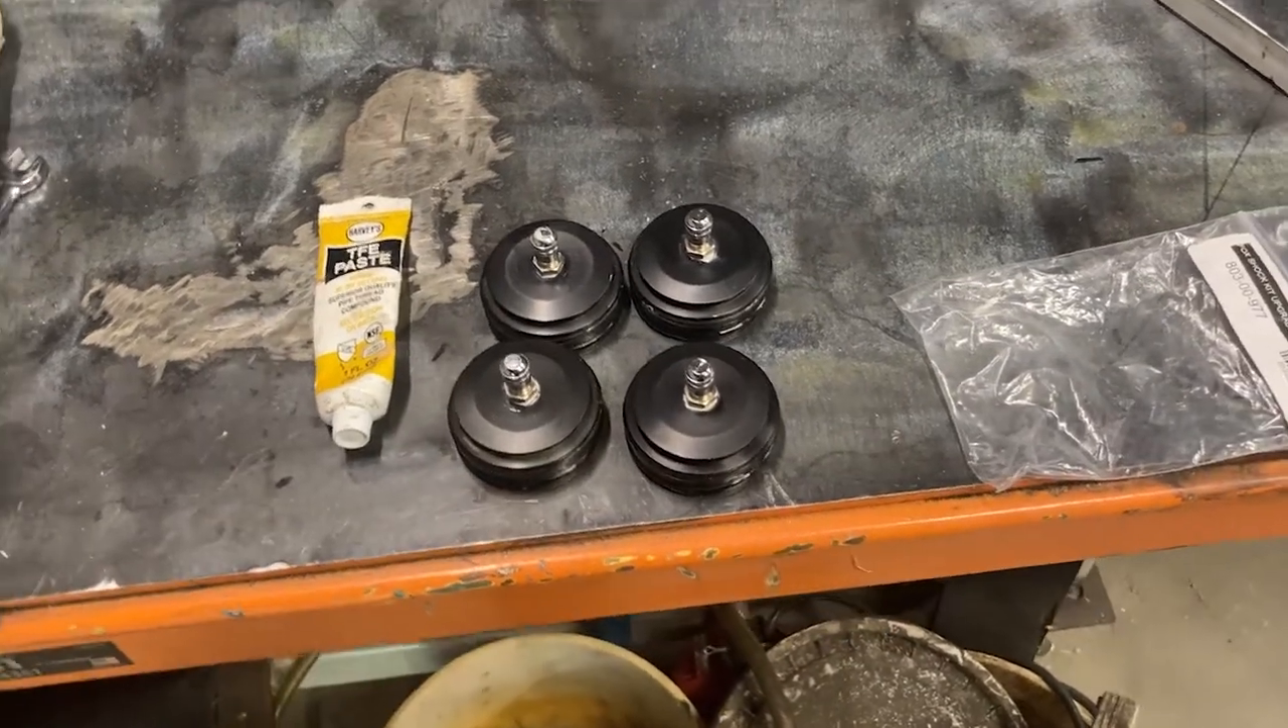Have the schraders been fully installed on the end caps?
Yes.